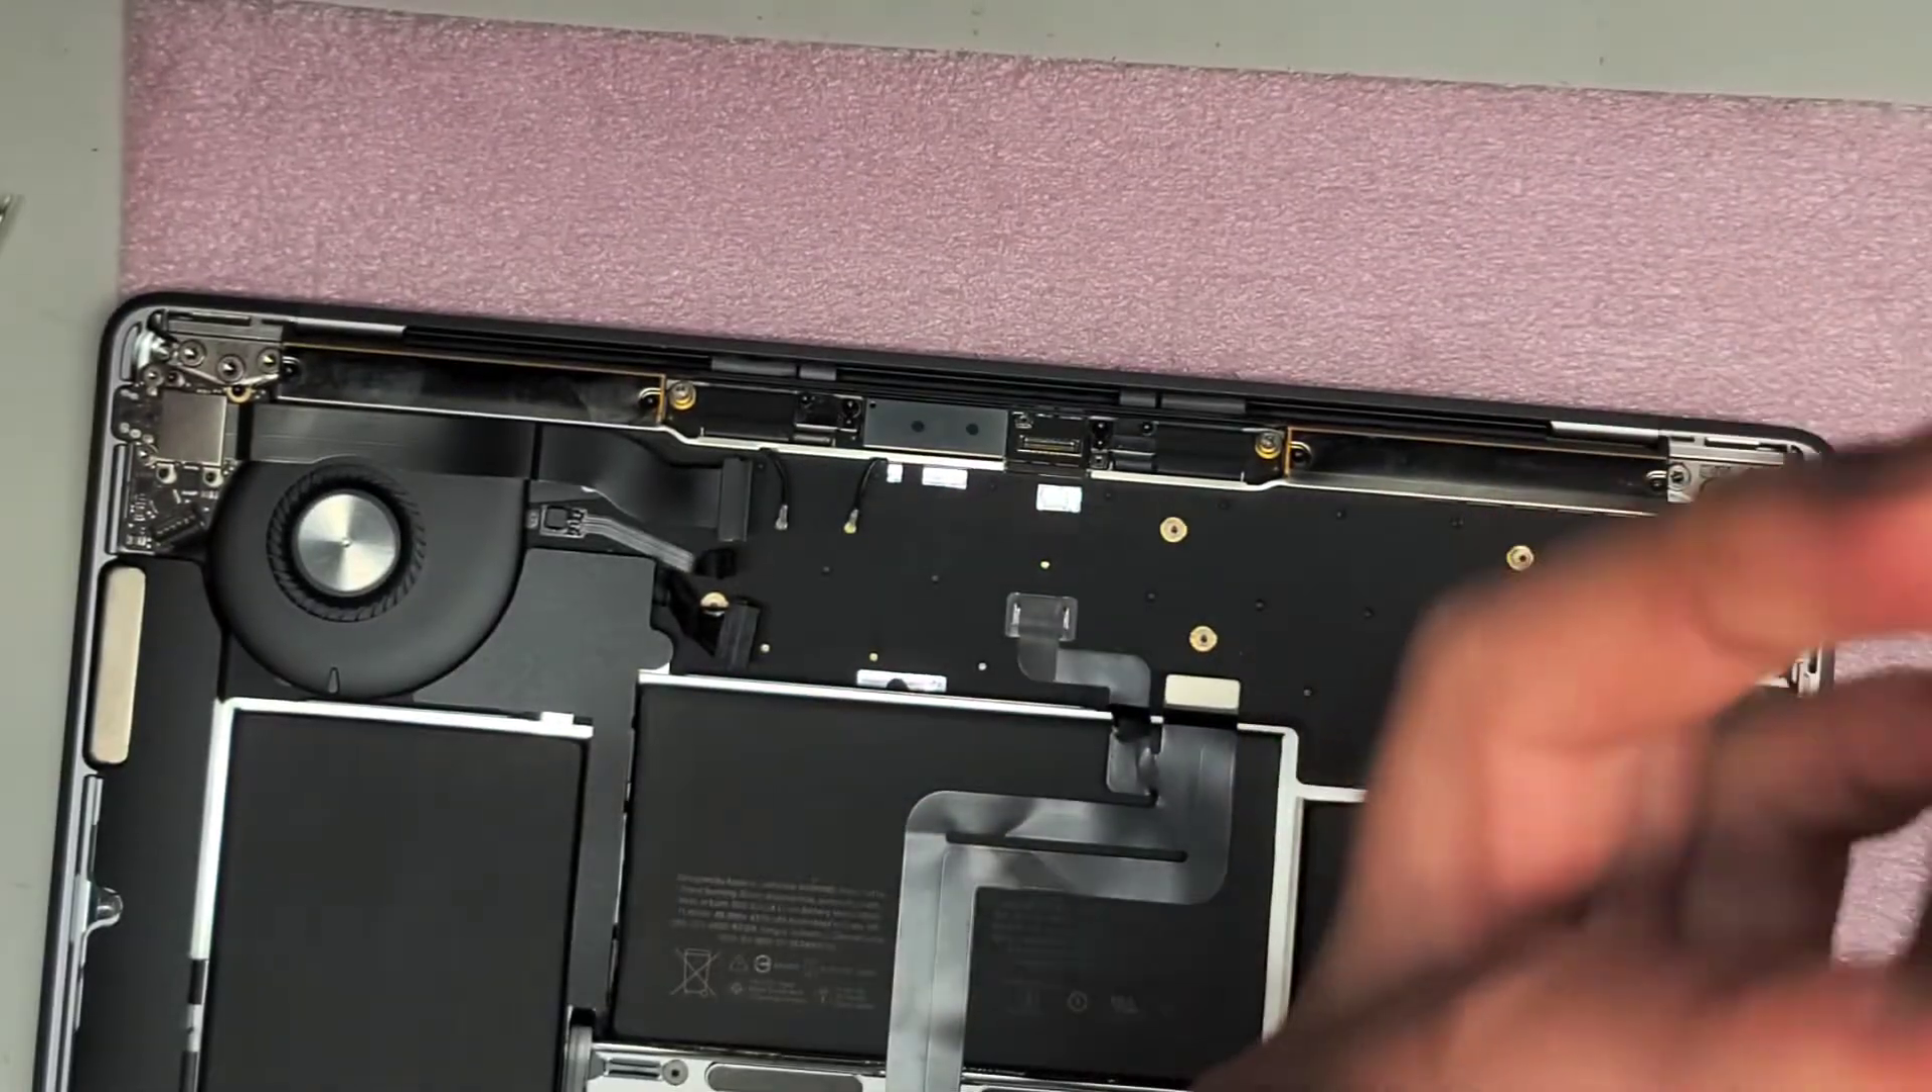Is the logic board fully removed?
Yes.